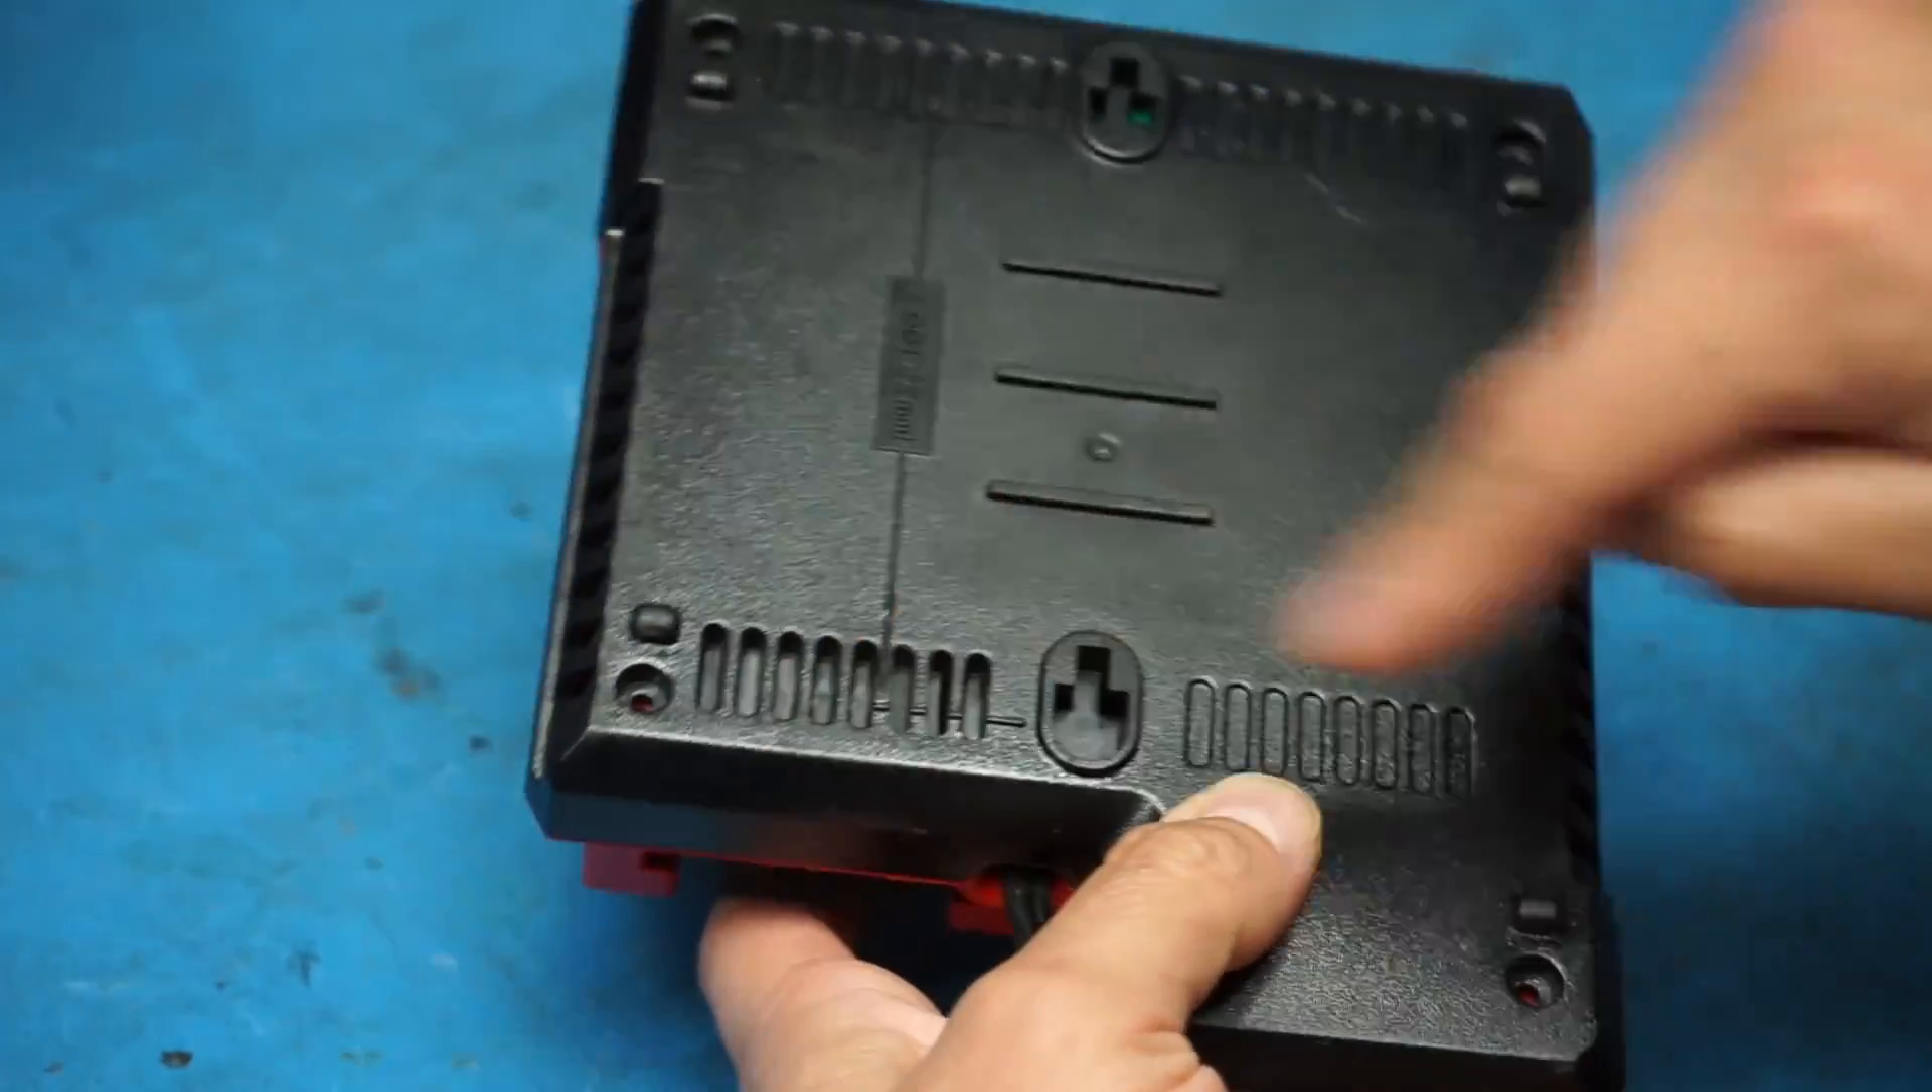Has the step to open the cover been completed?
No.